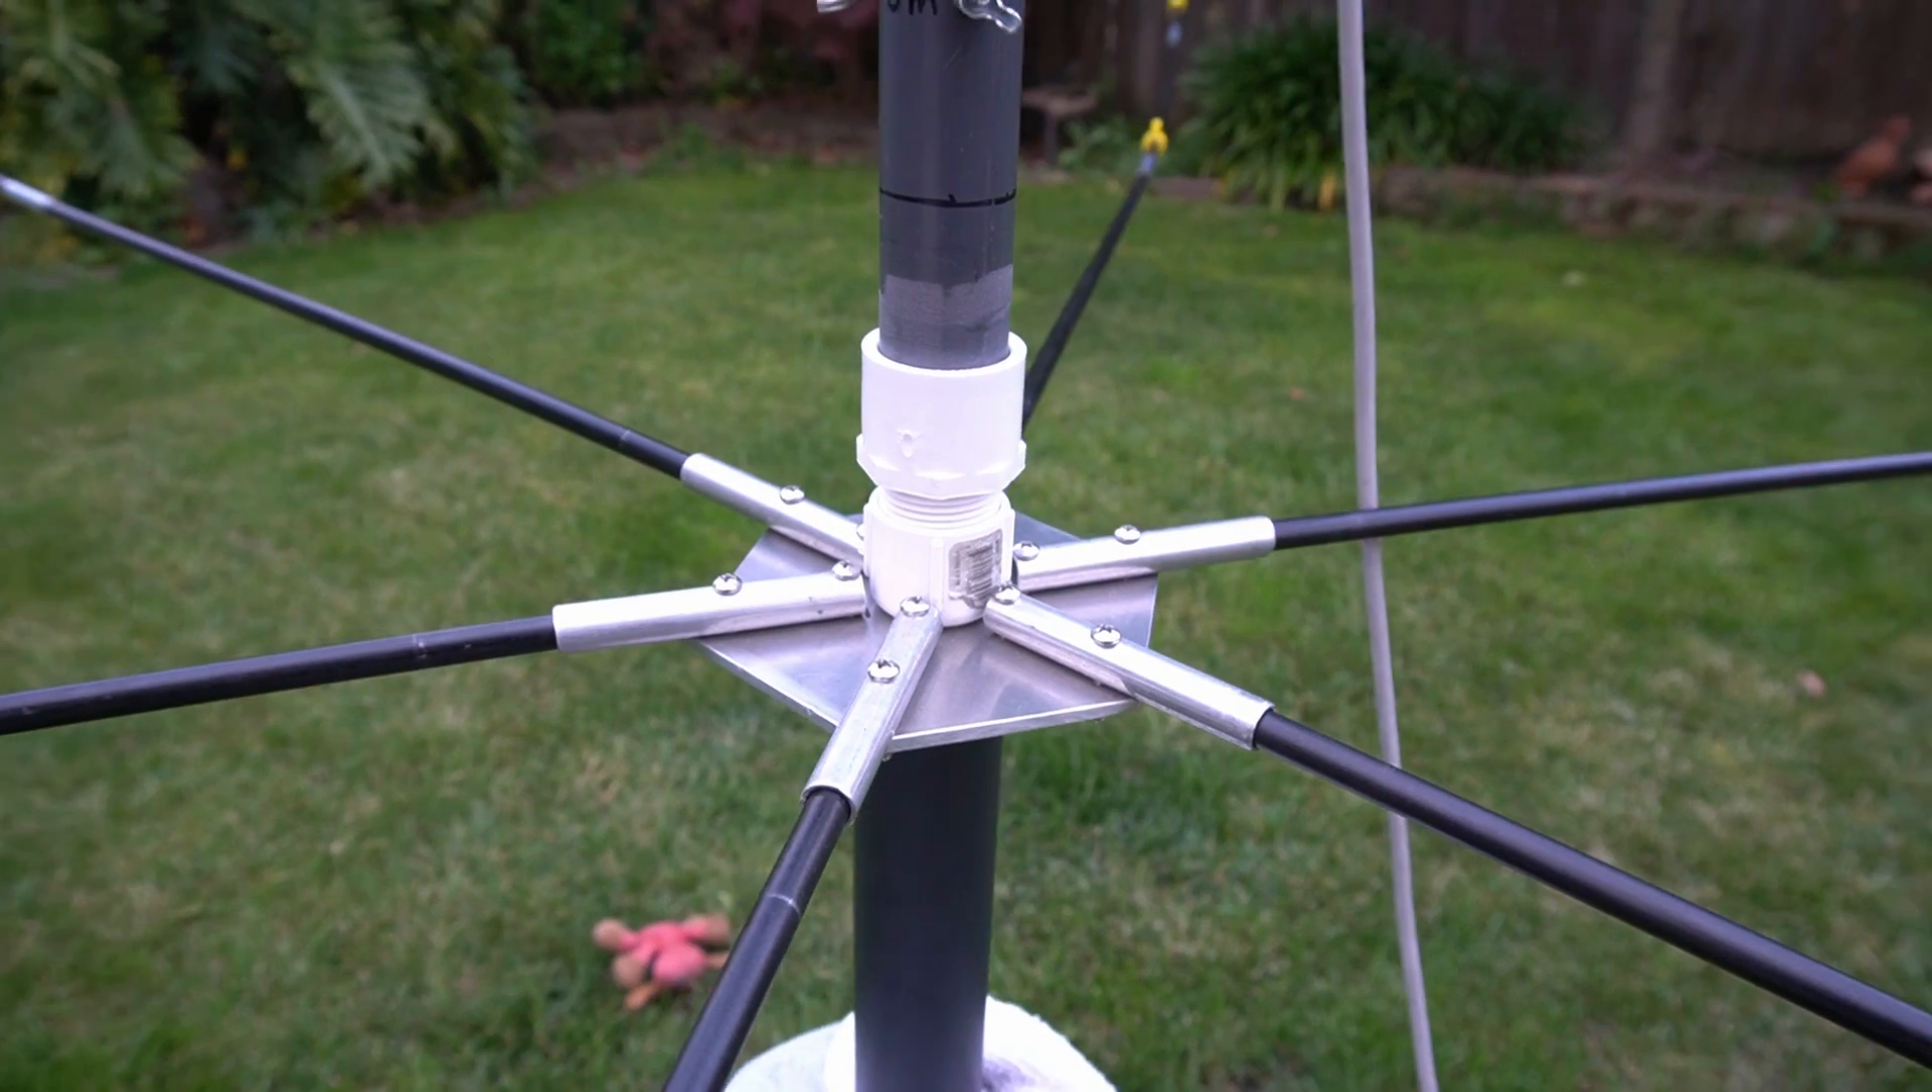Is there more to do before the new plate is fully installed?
No.